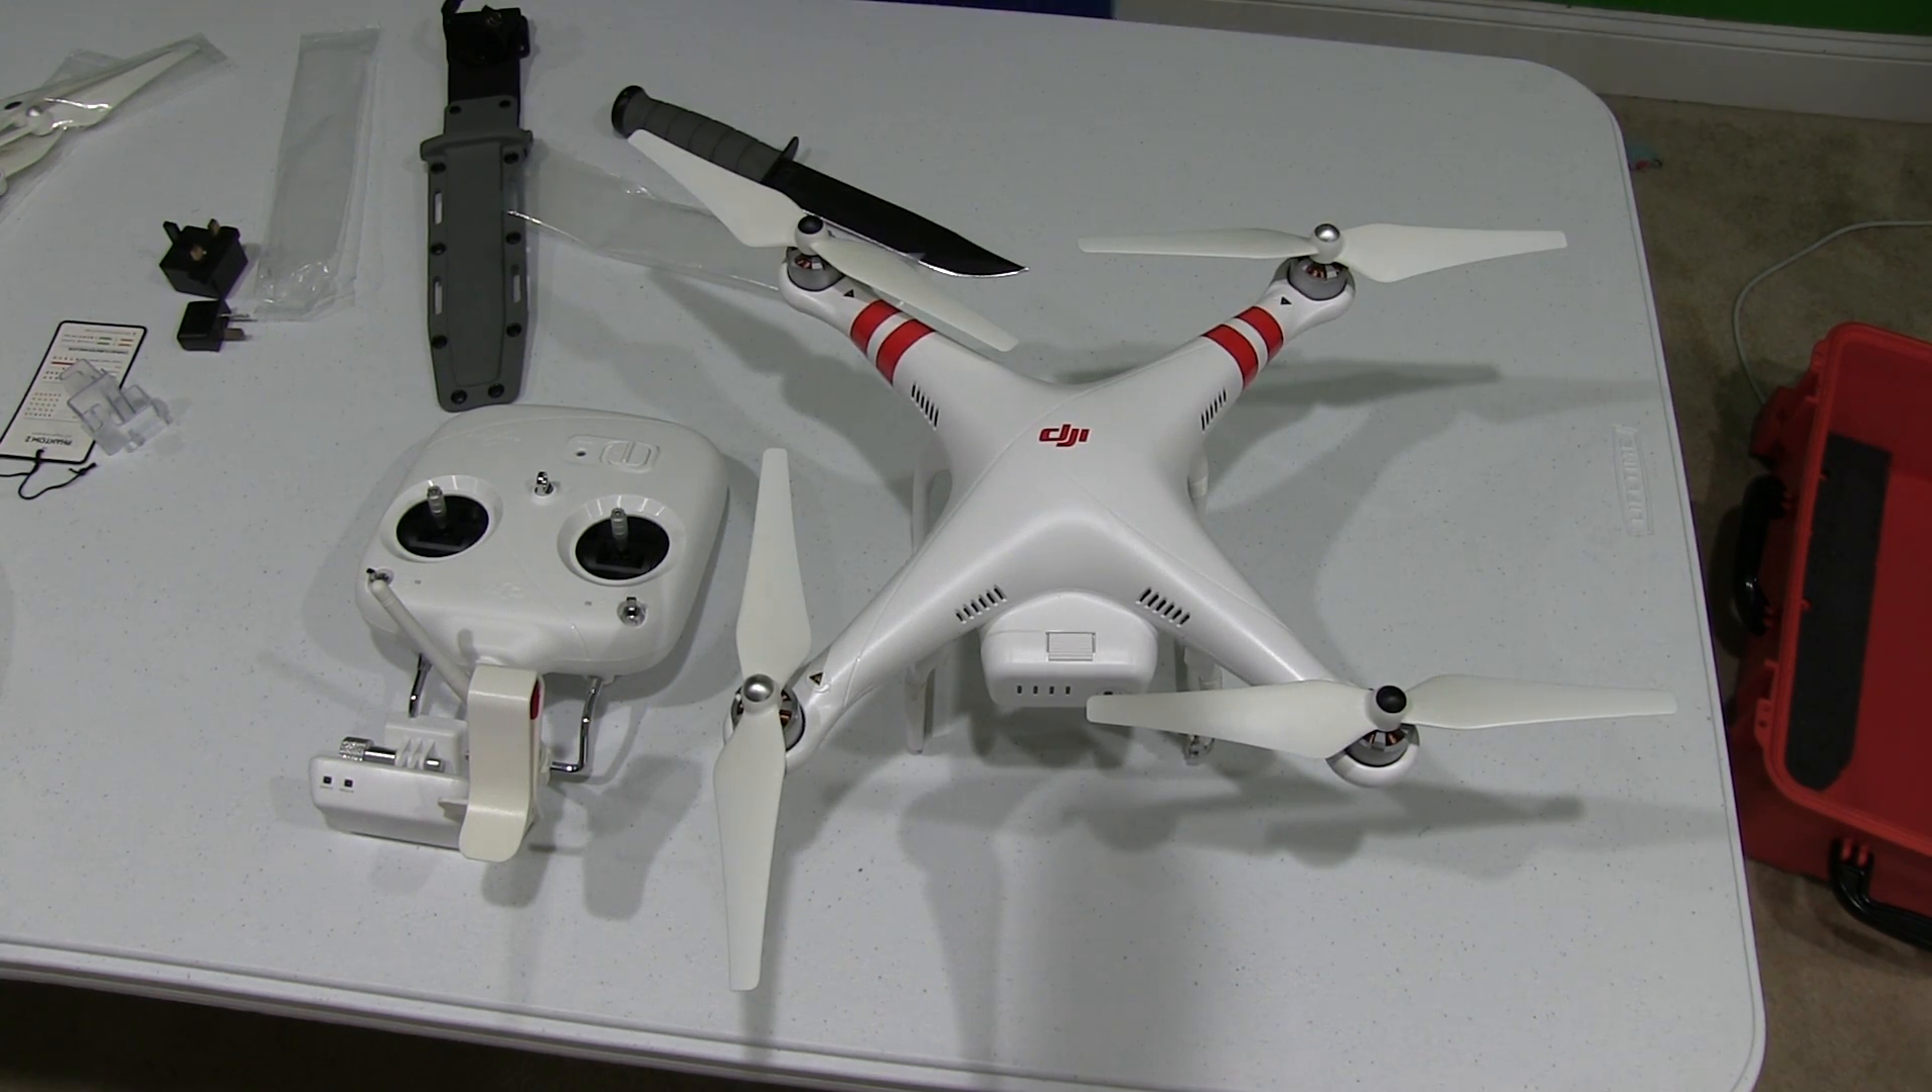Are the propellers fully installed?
Yes.